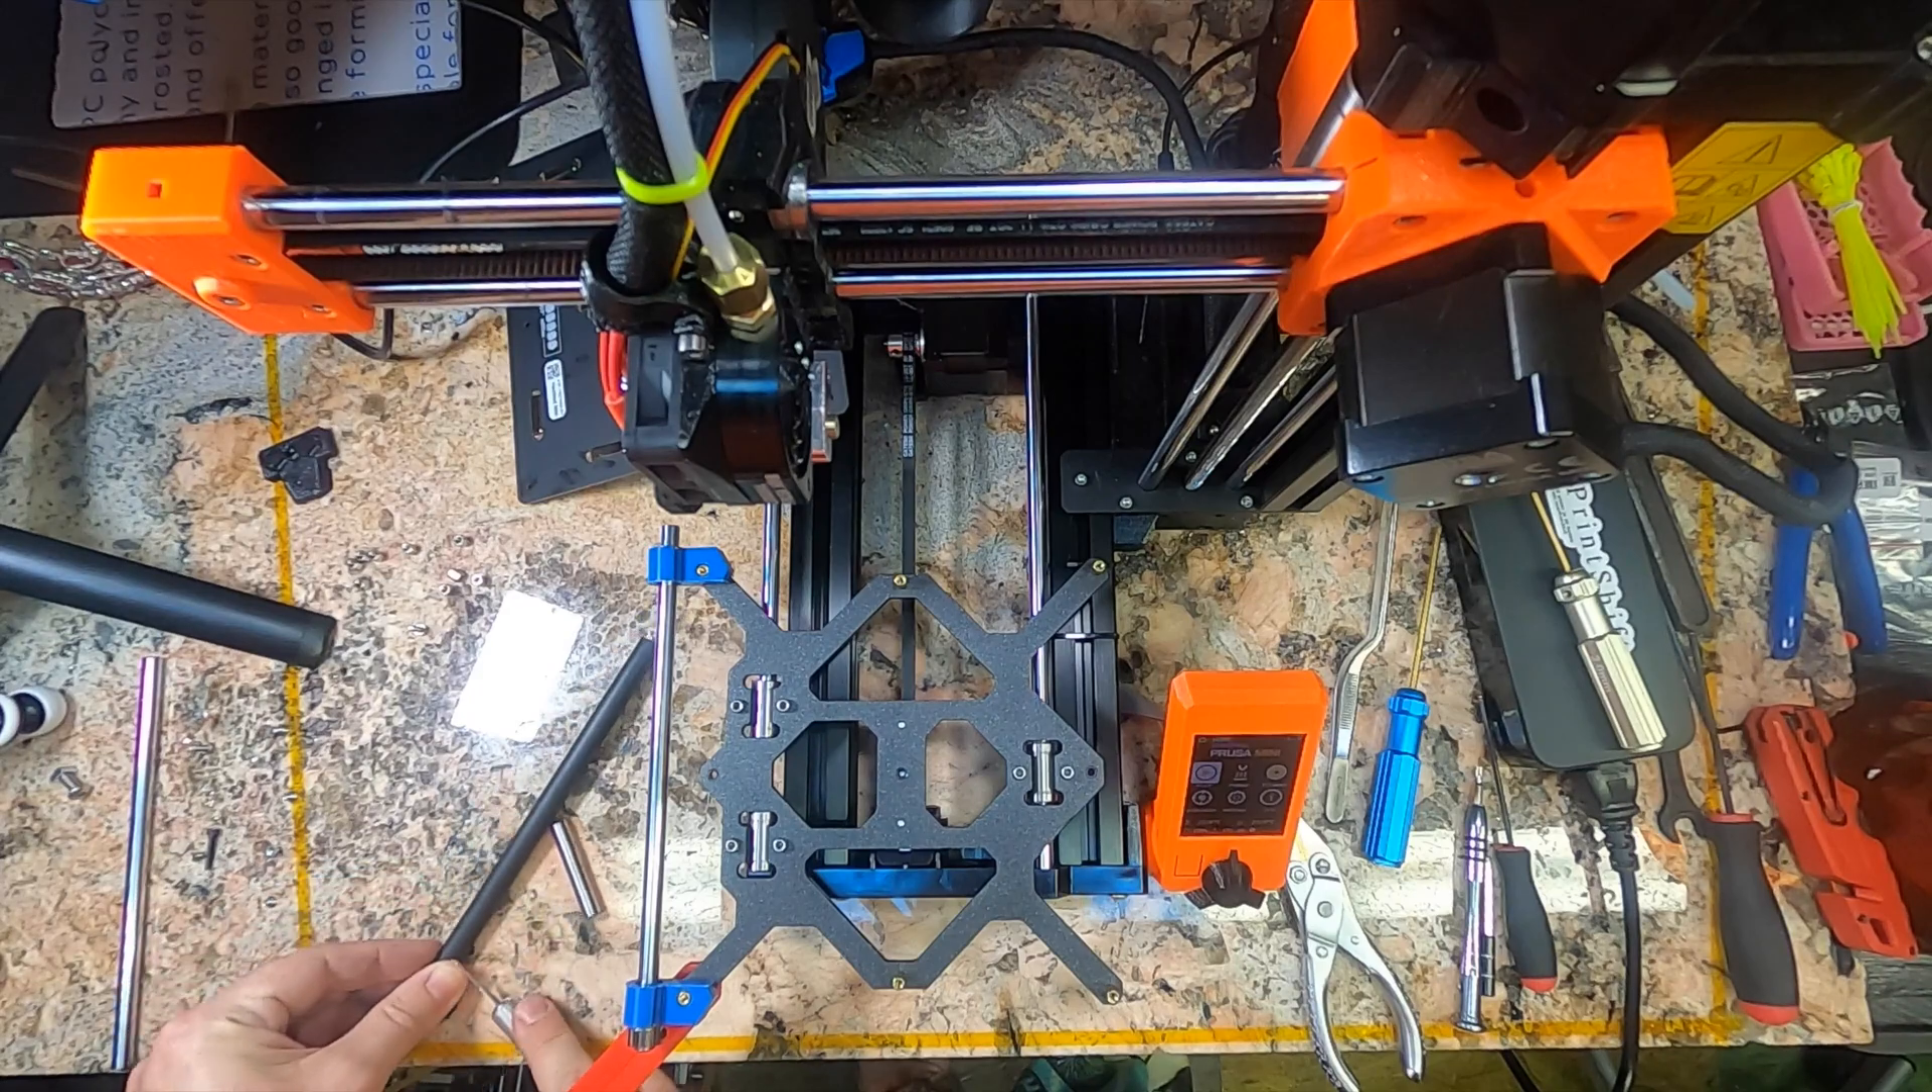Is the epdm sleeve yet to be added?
Yes.